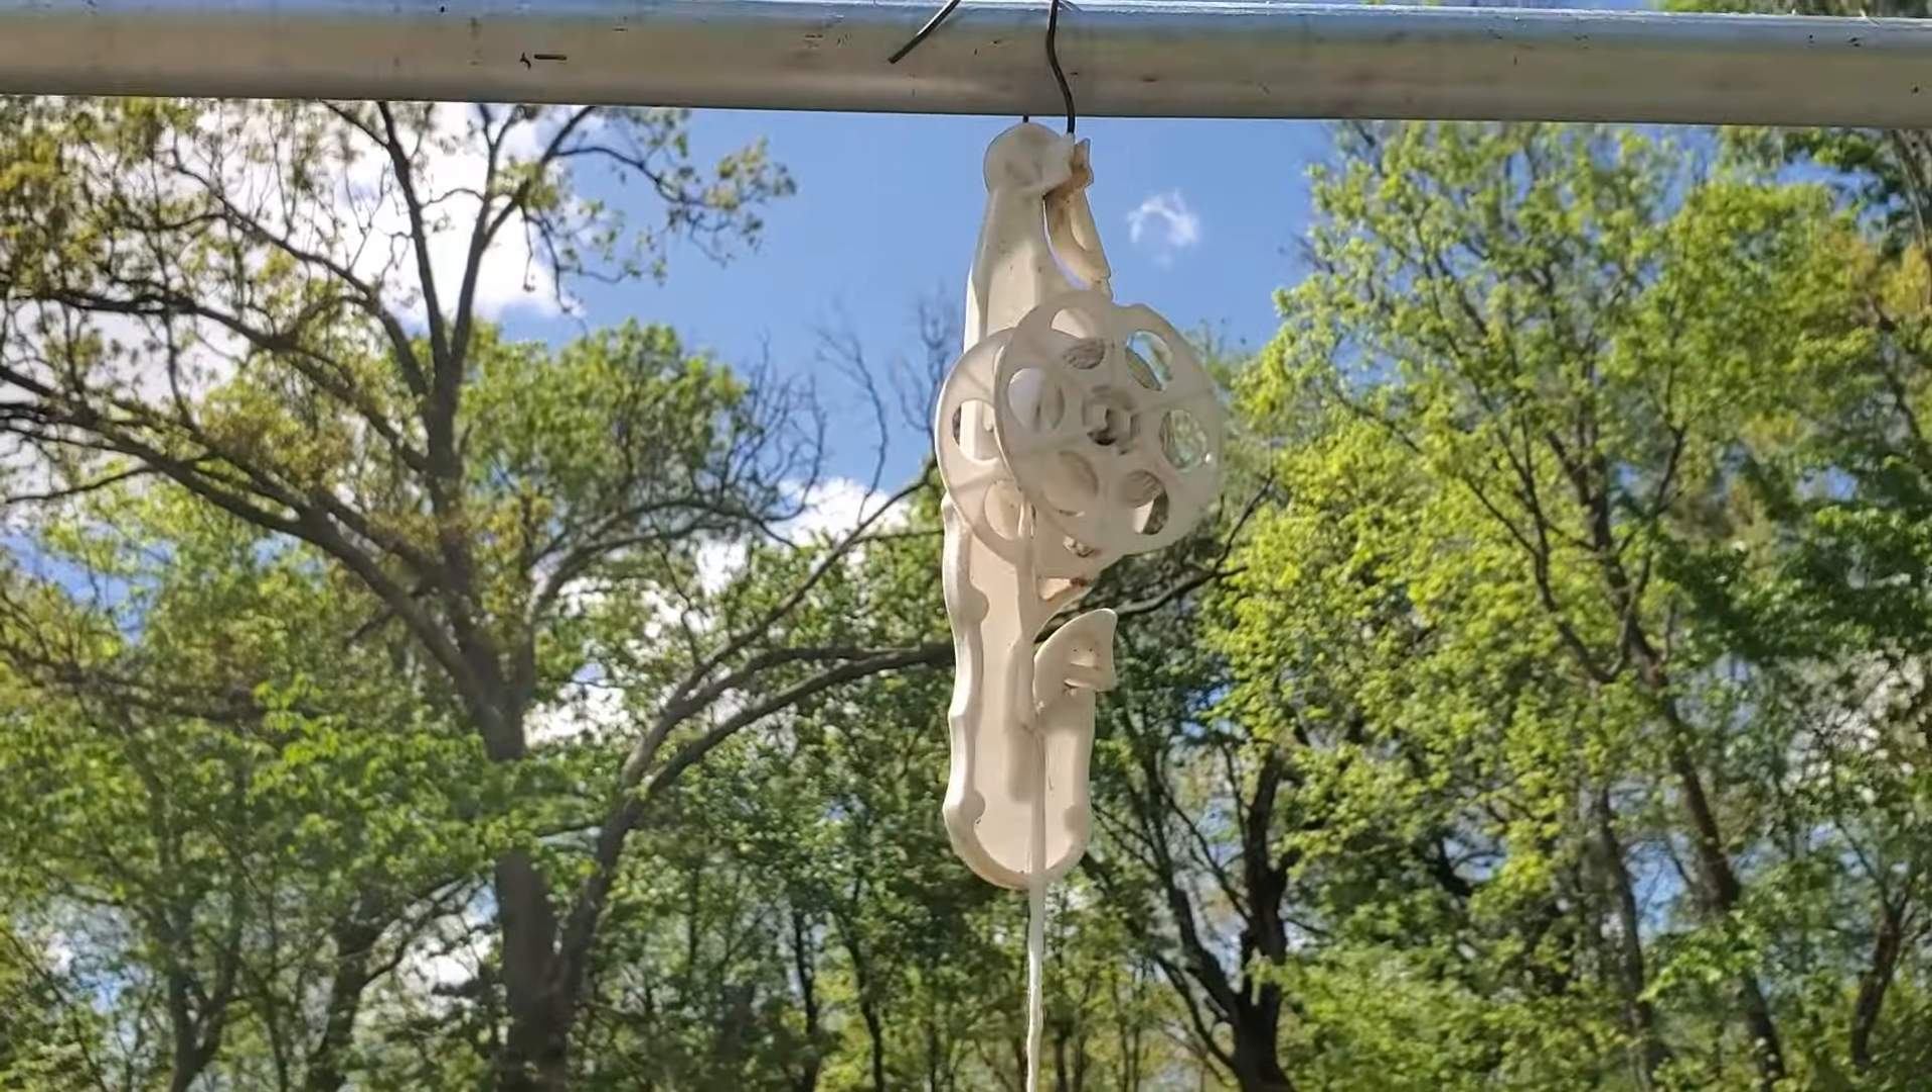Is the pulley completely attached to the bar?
Yes.